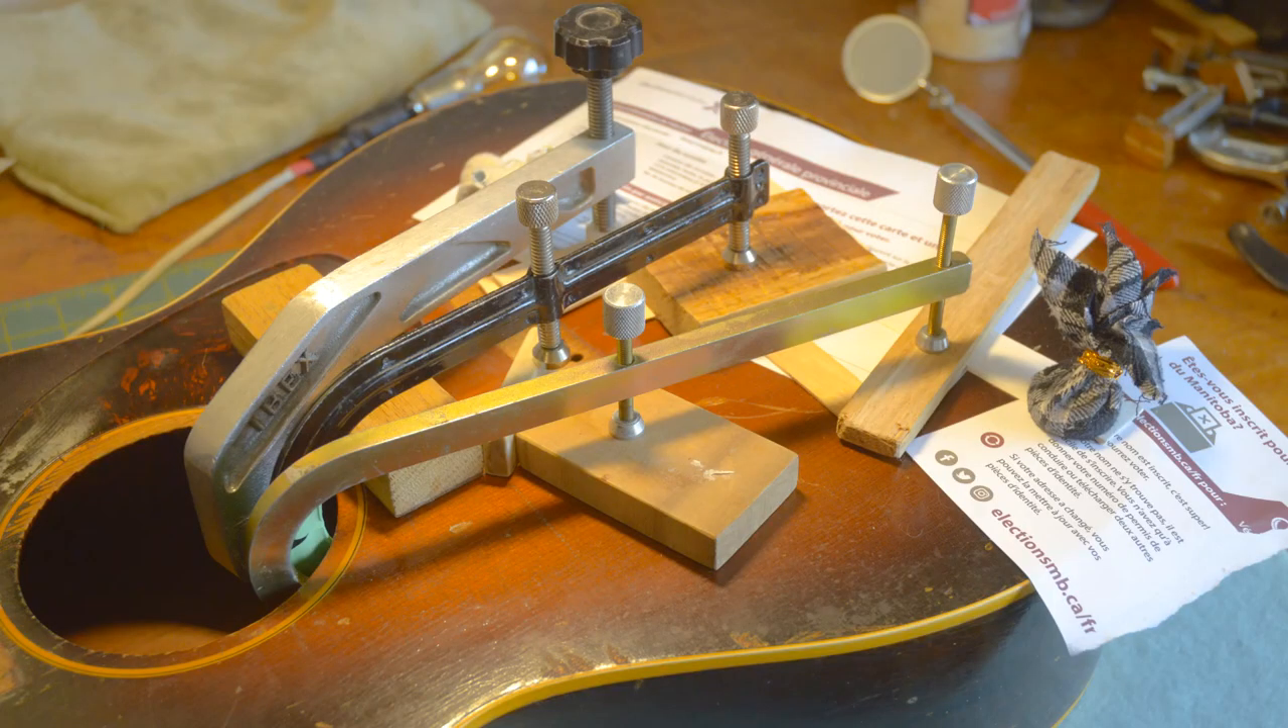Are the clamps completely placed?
Yes.